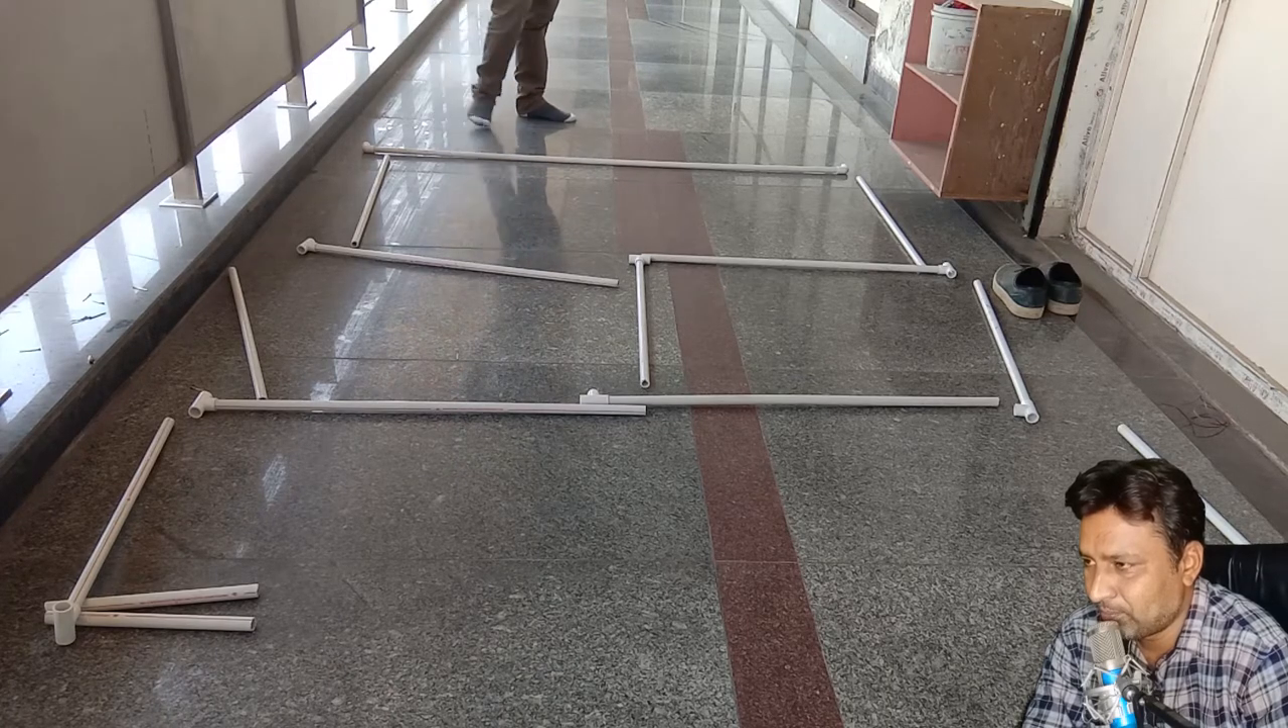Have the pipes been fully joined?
No.